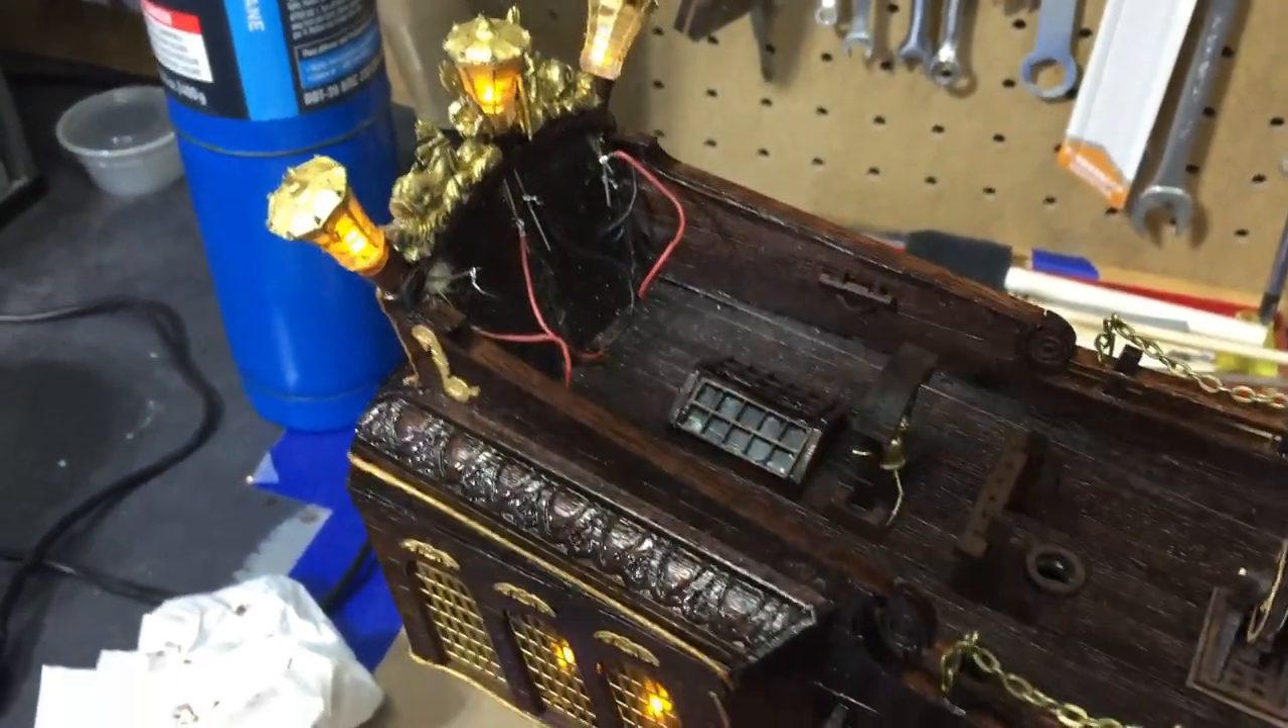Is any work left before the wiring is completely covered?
Yes.